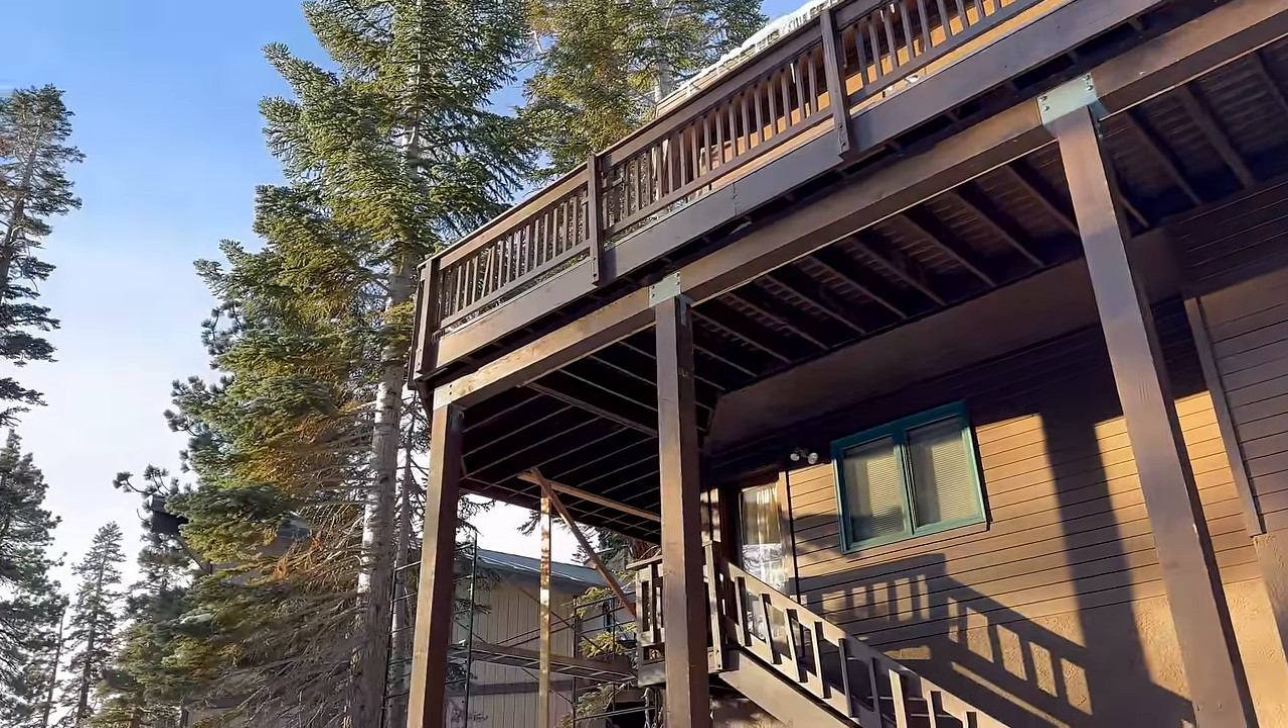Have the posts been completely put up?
Yes.